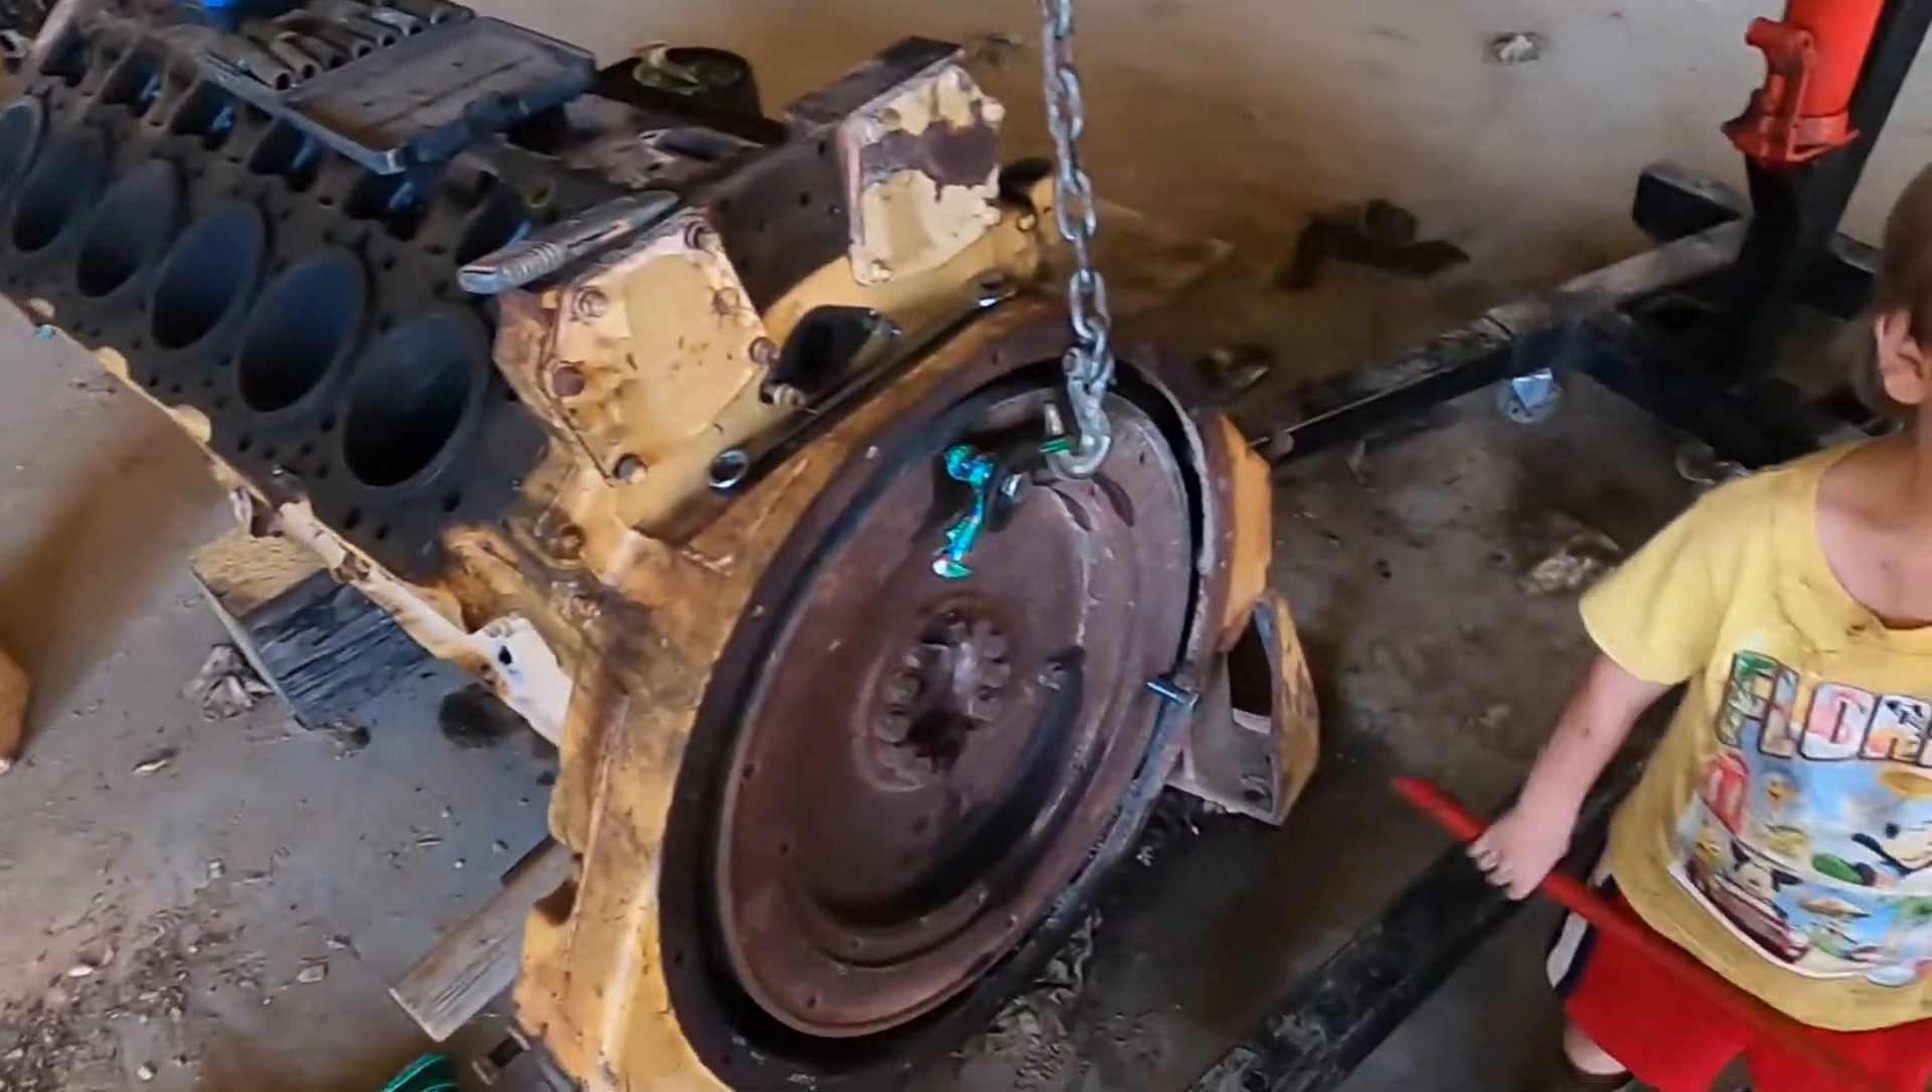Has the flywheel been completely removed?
No.